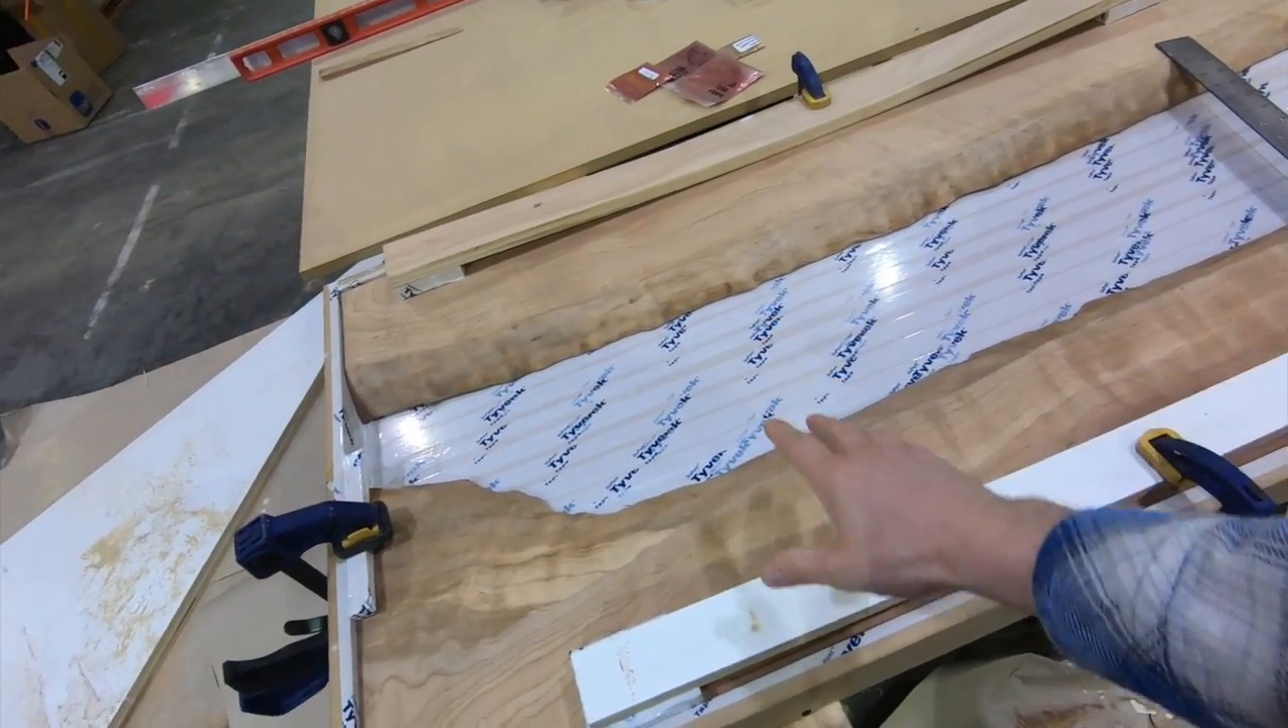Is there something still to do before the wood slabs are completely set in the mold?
No.